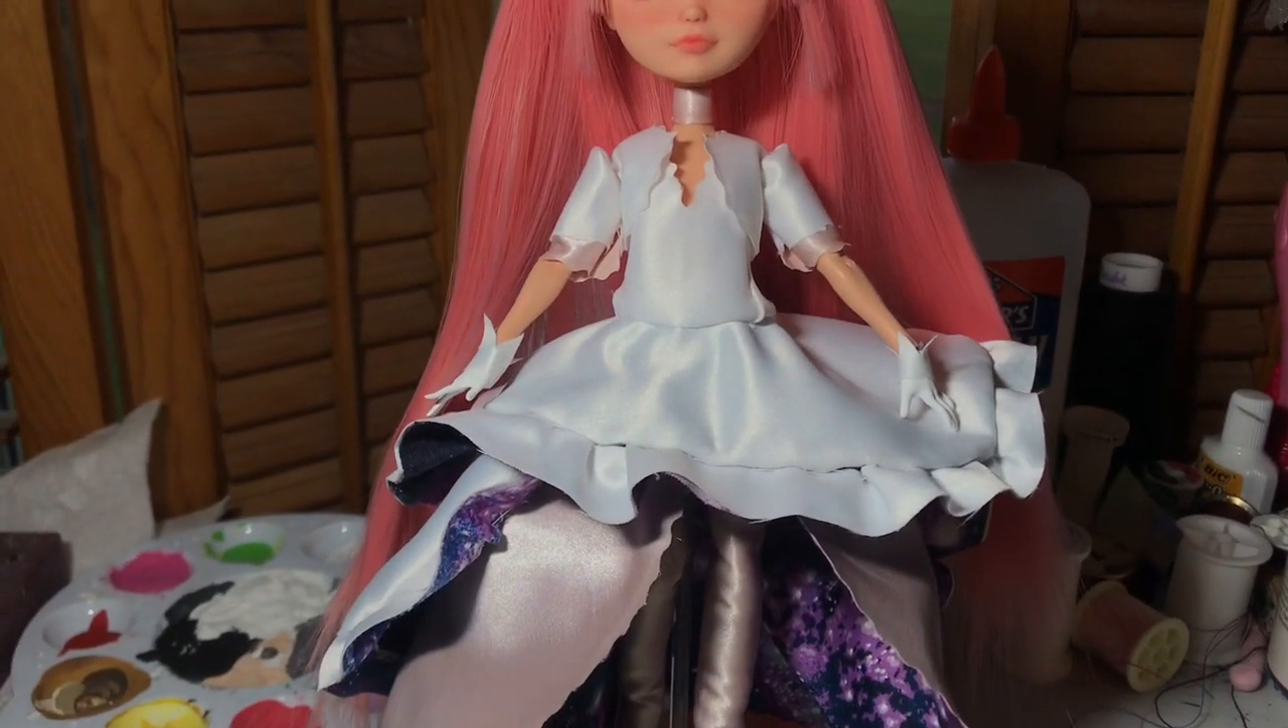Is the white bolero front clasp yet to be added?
Yes.